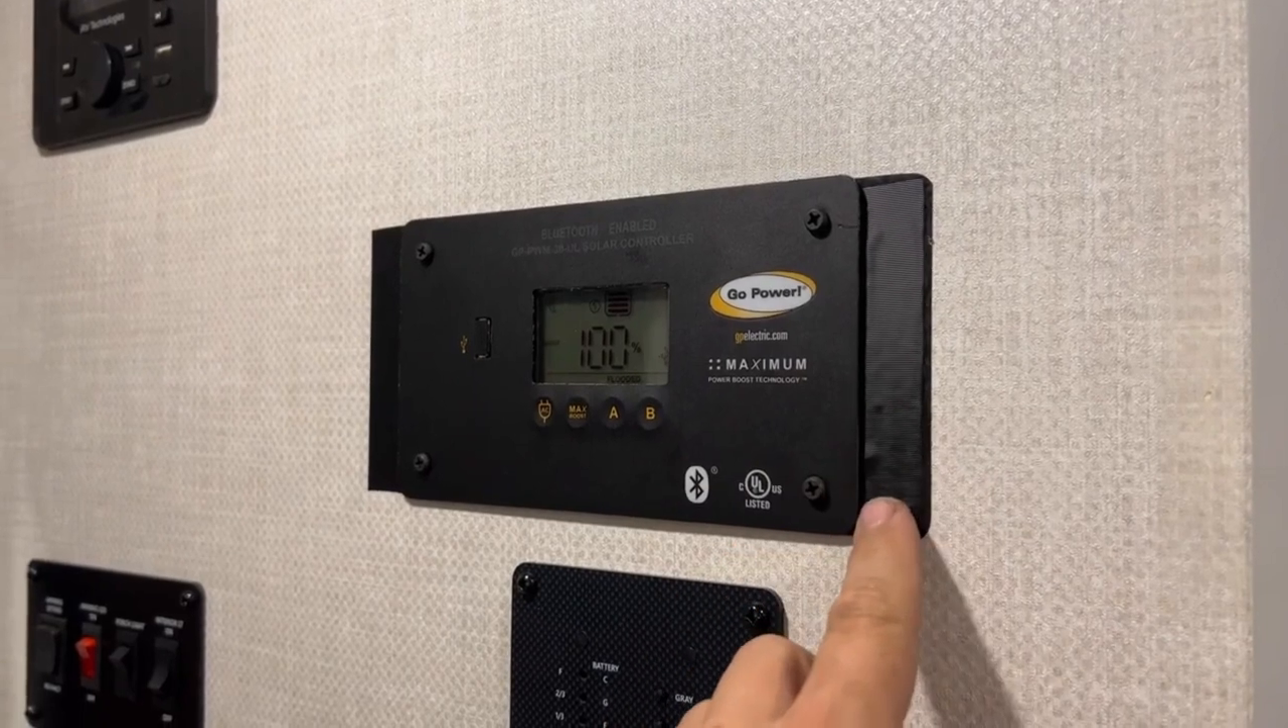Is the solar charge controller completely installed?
Yes.